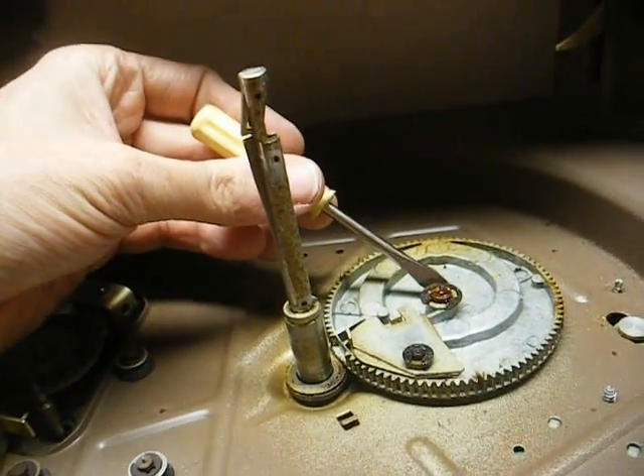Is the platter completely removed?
Yes.